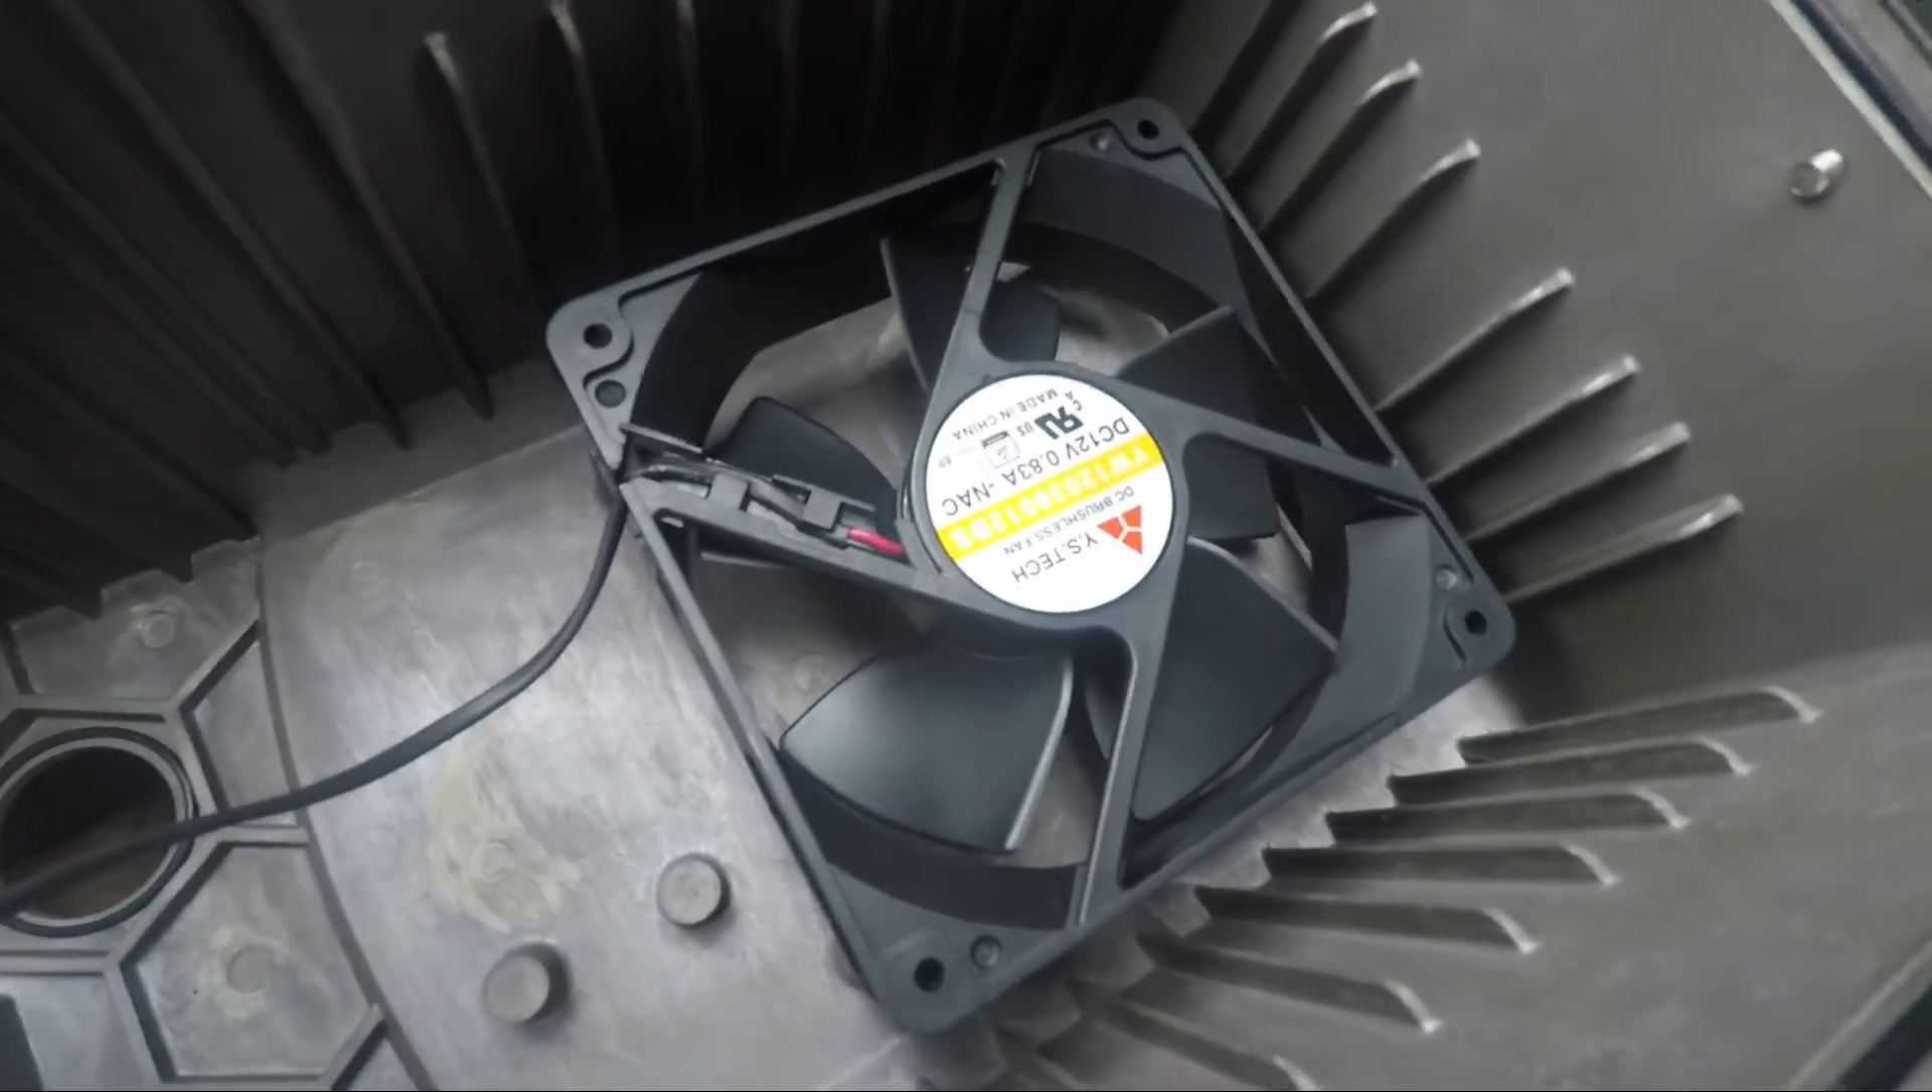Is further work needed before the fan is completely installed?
Yes.